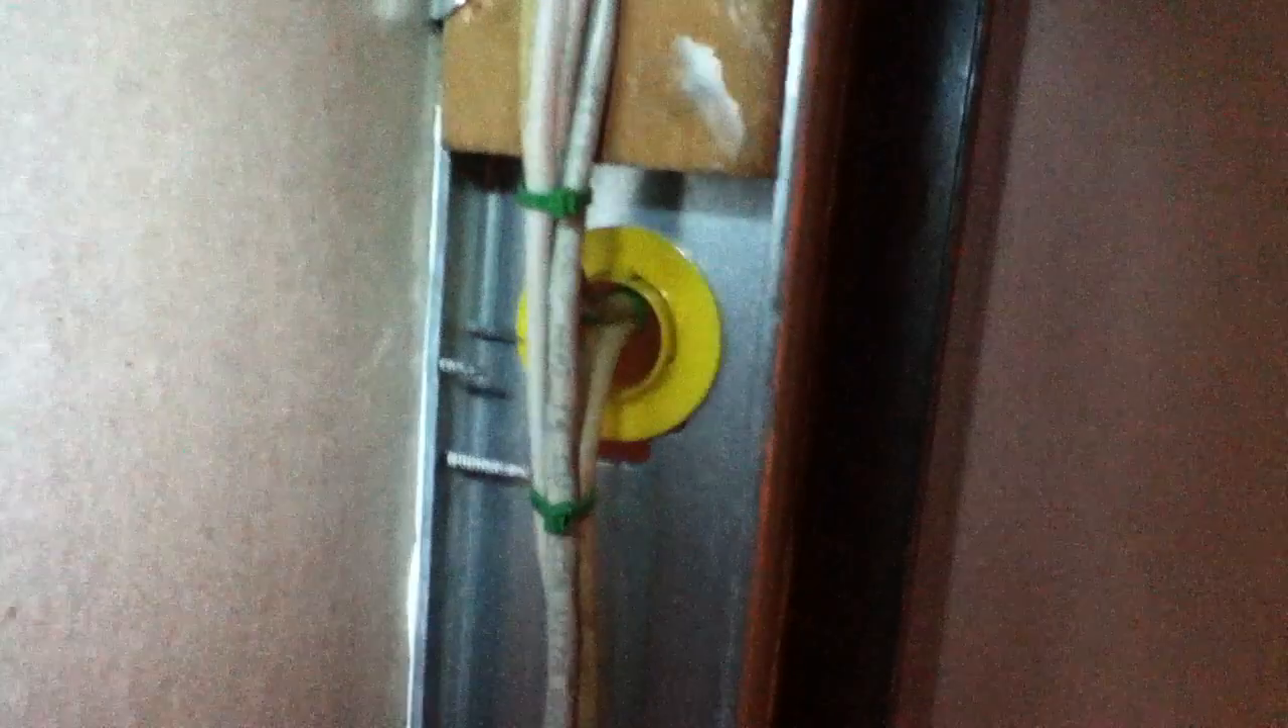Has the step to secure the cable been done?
Yes.